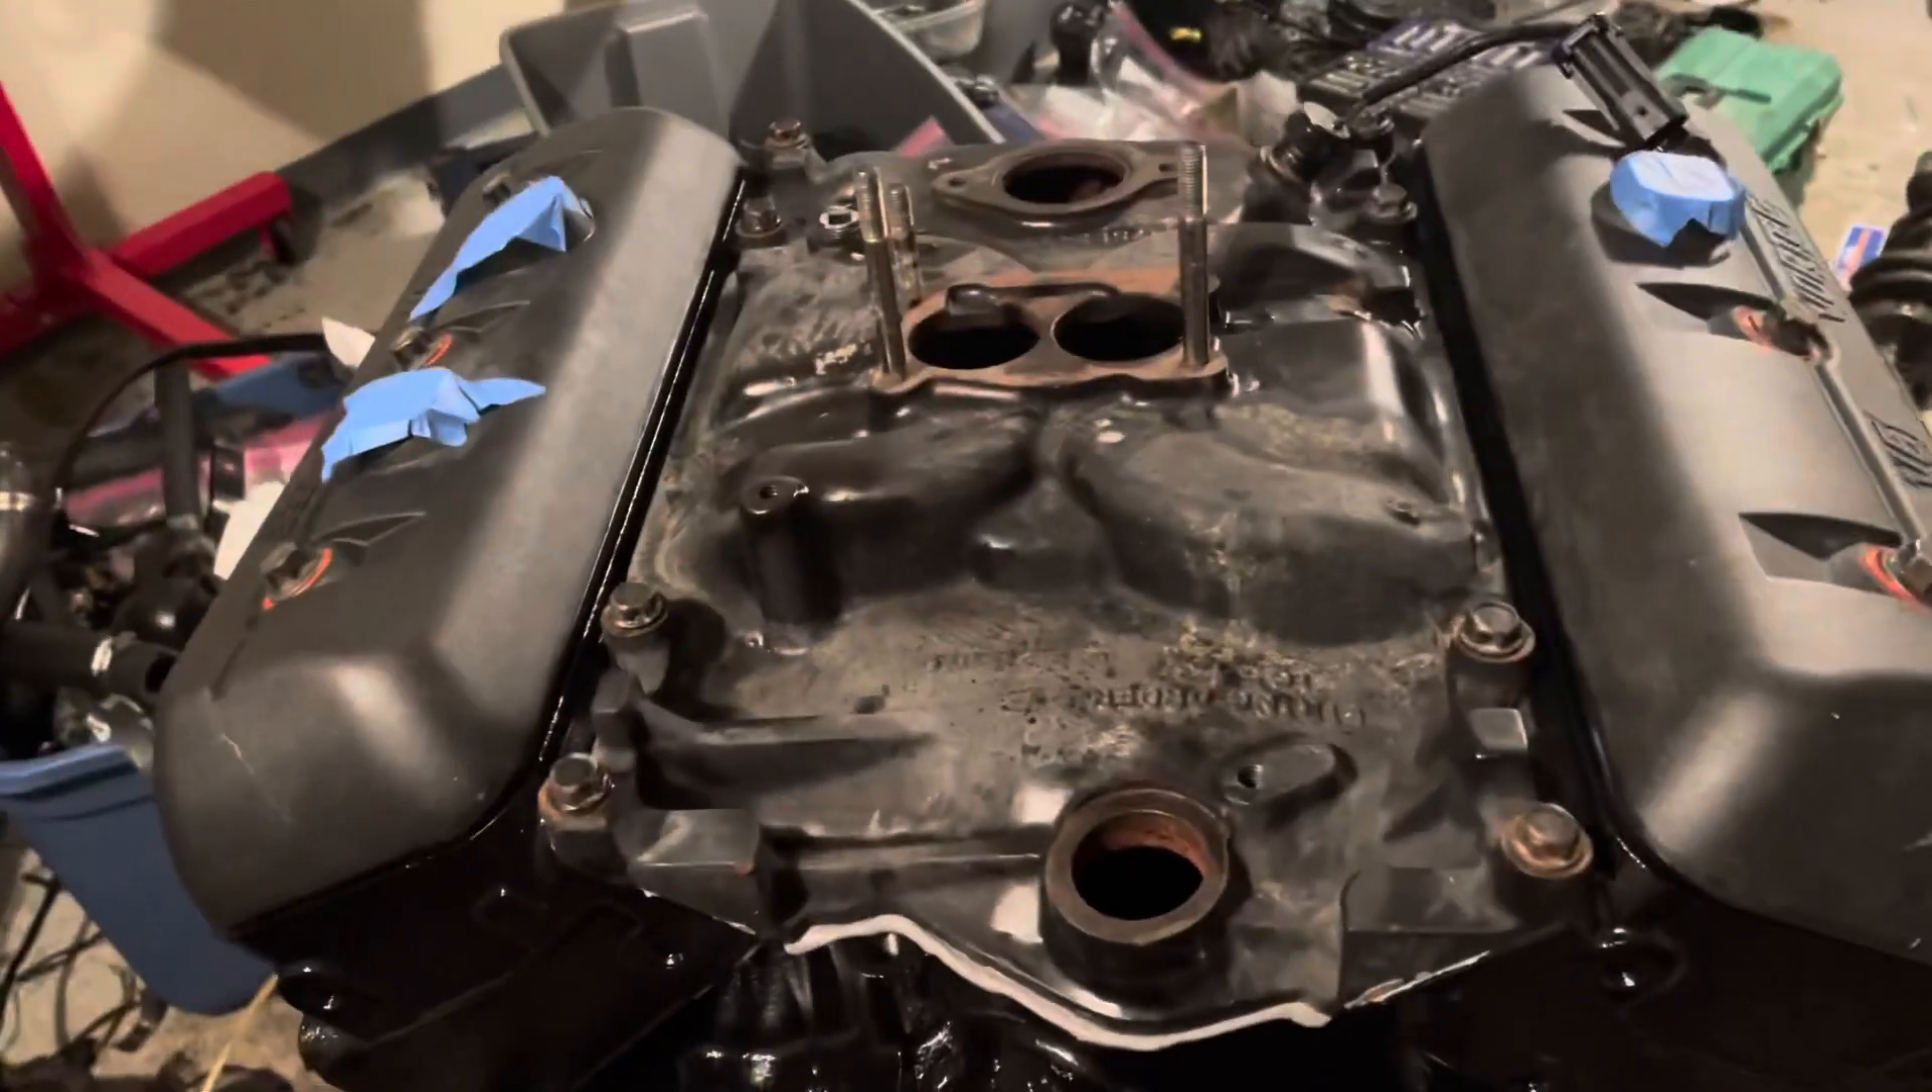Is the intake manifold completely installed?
Yes.